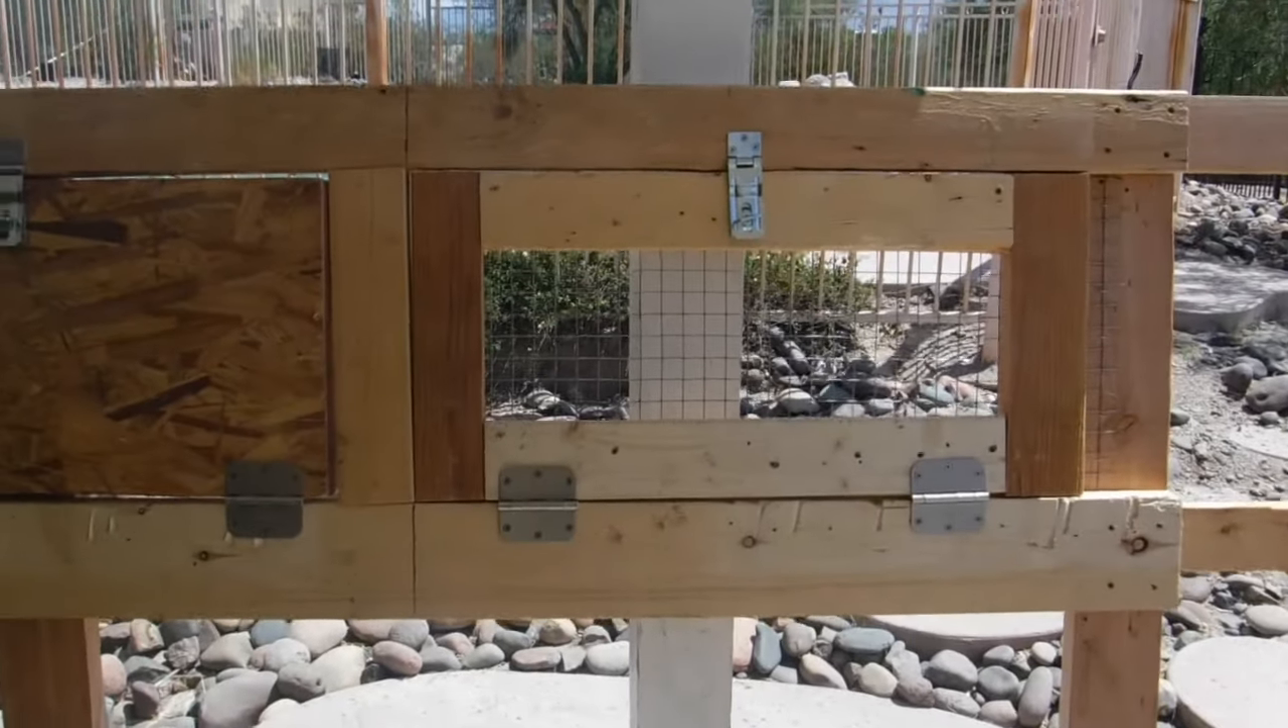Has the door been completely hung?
Yes.